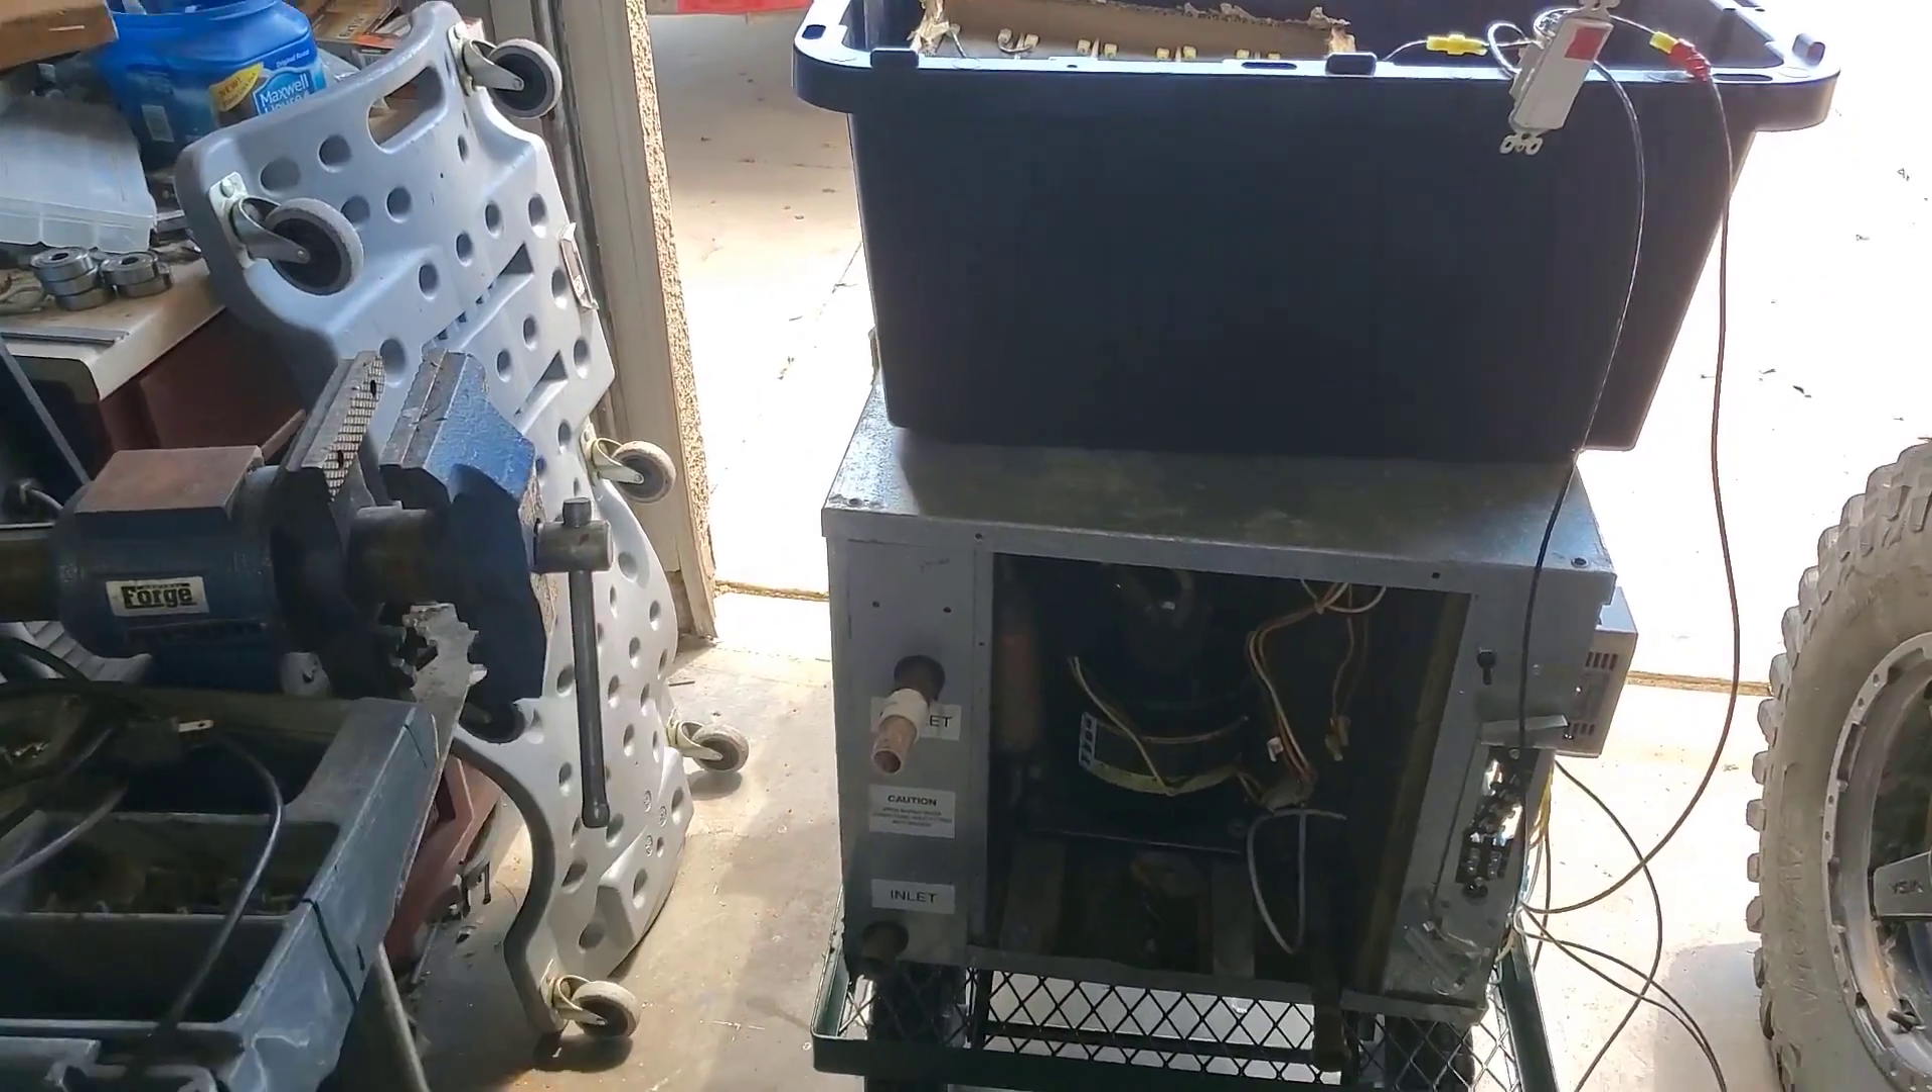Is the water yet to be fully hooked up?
Yes.